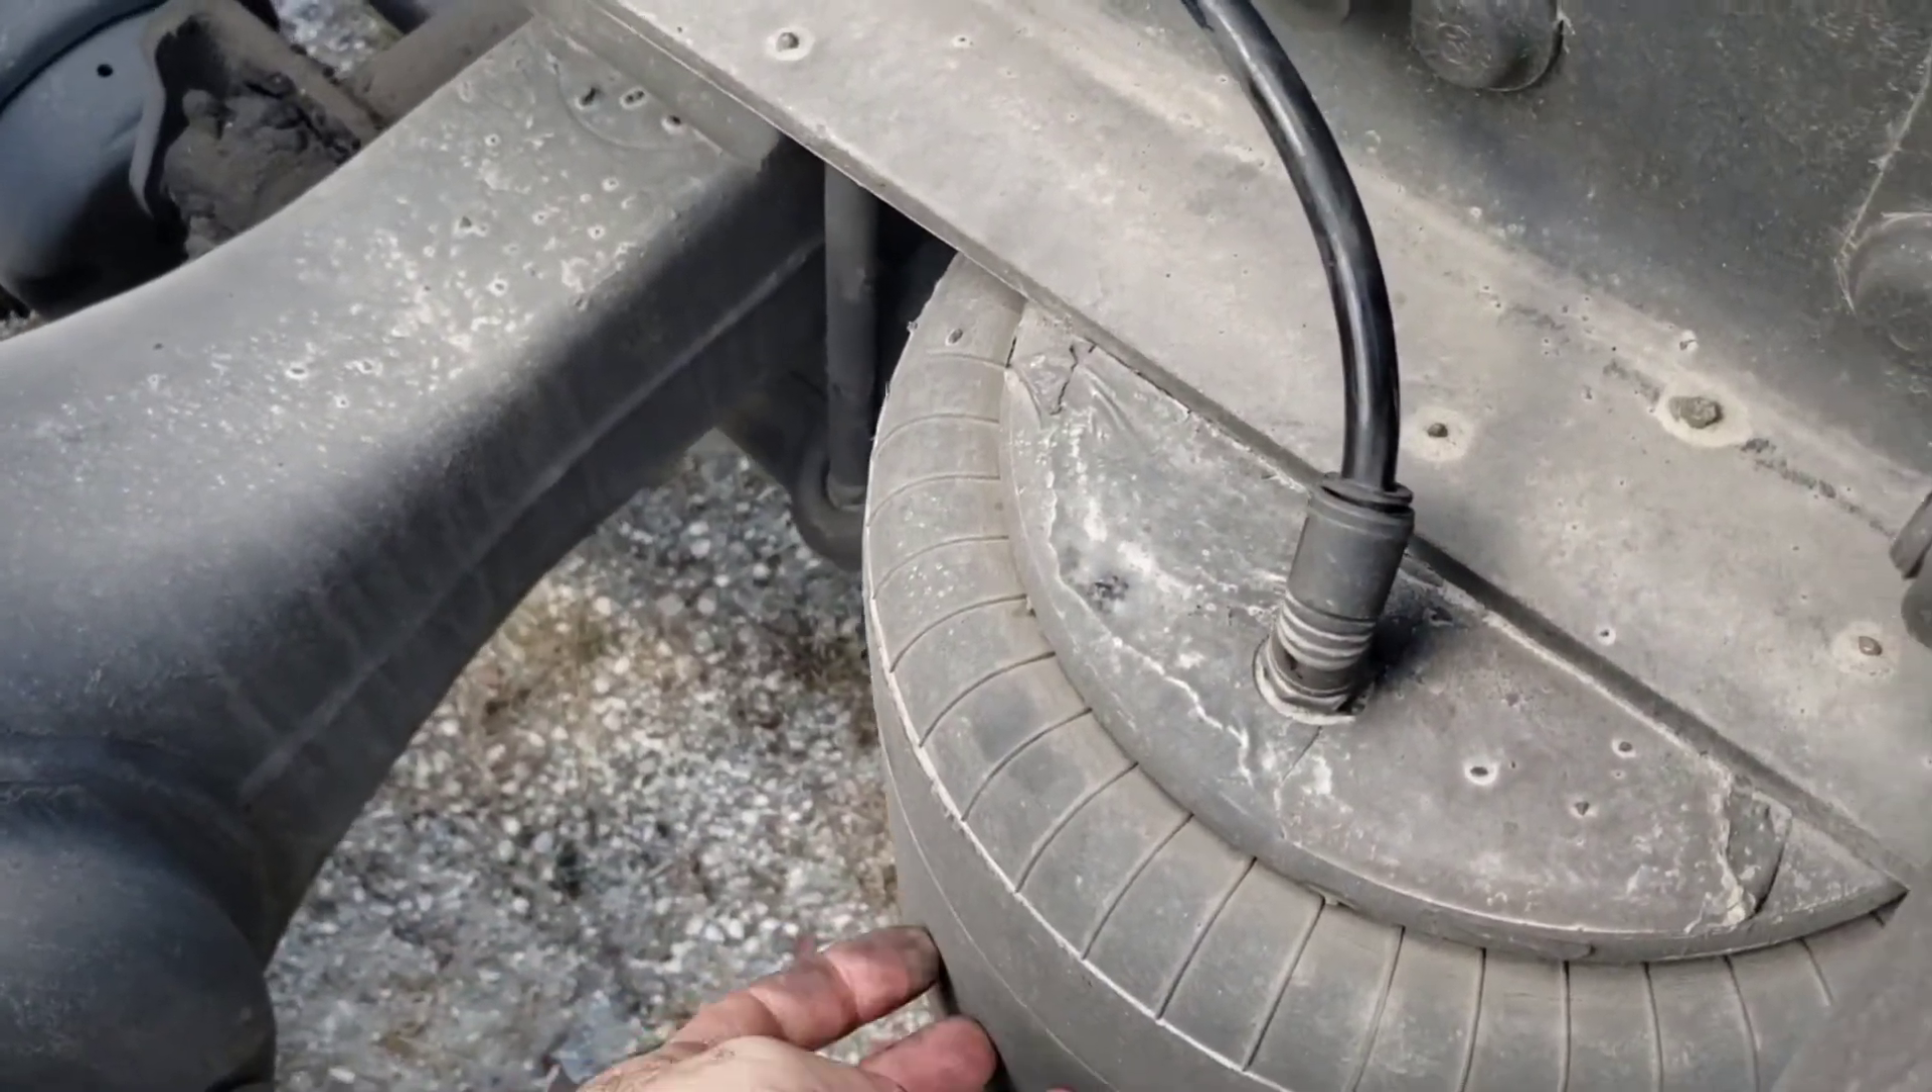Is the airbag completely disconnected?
No.